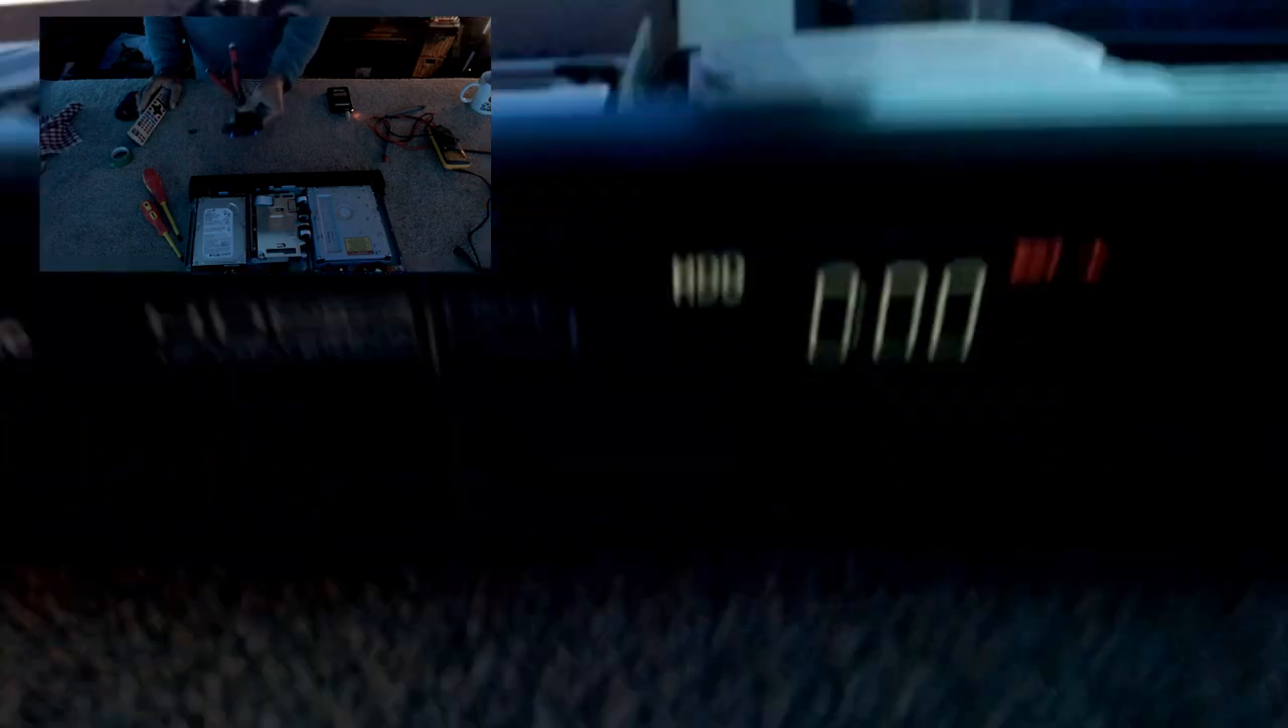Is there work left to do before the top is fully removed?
No.